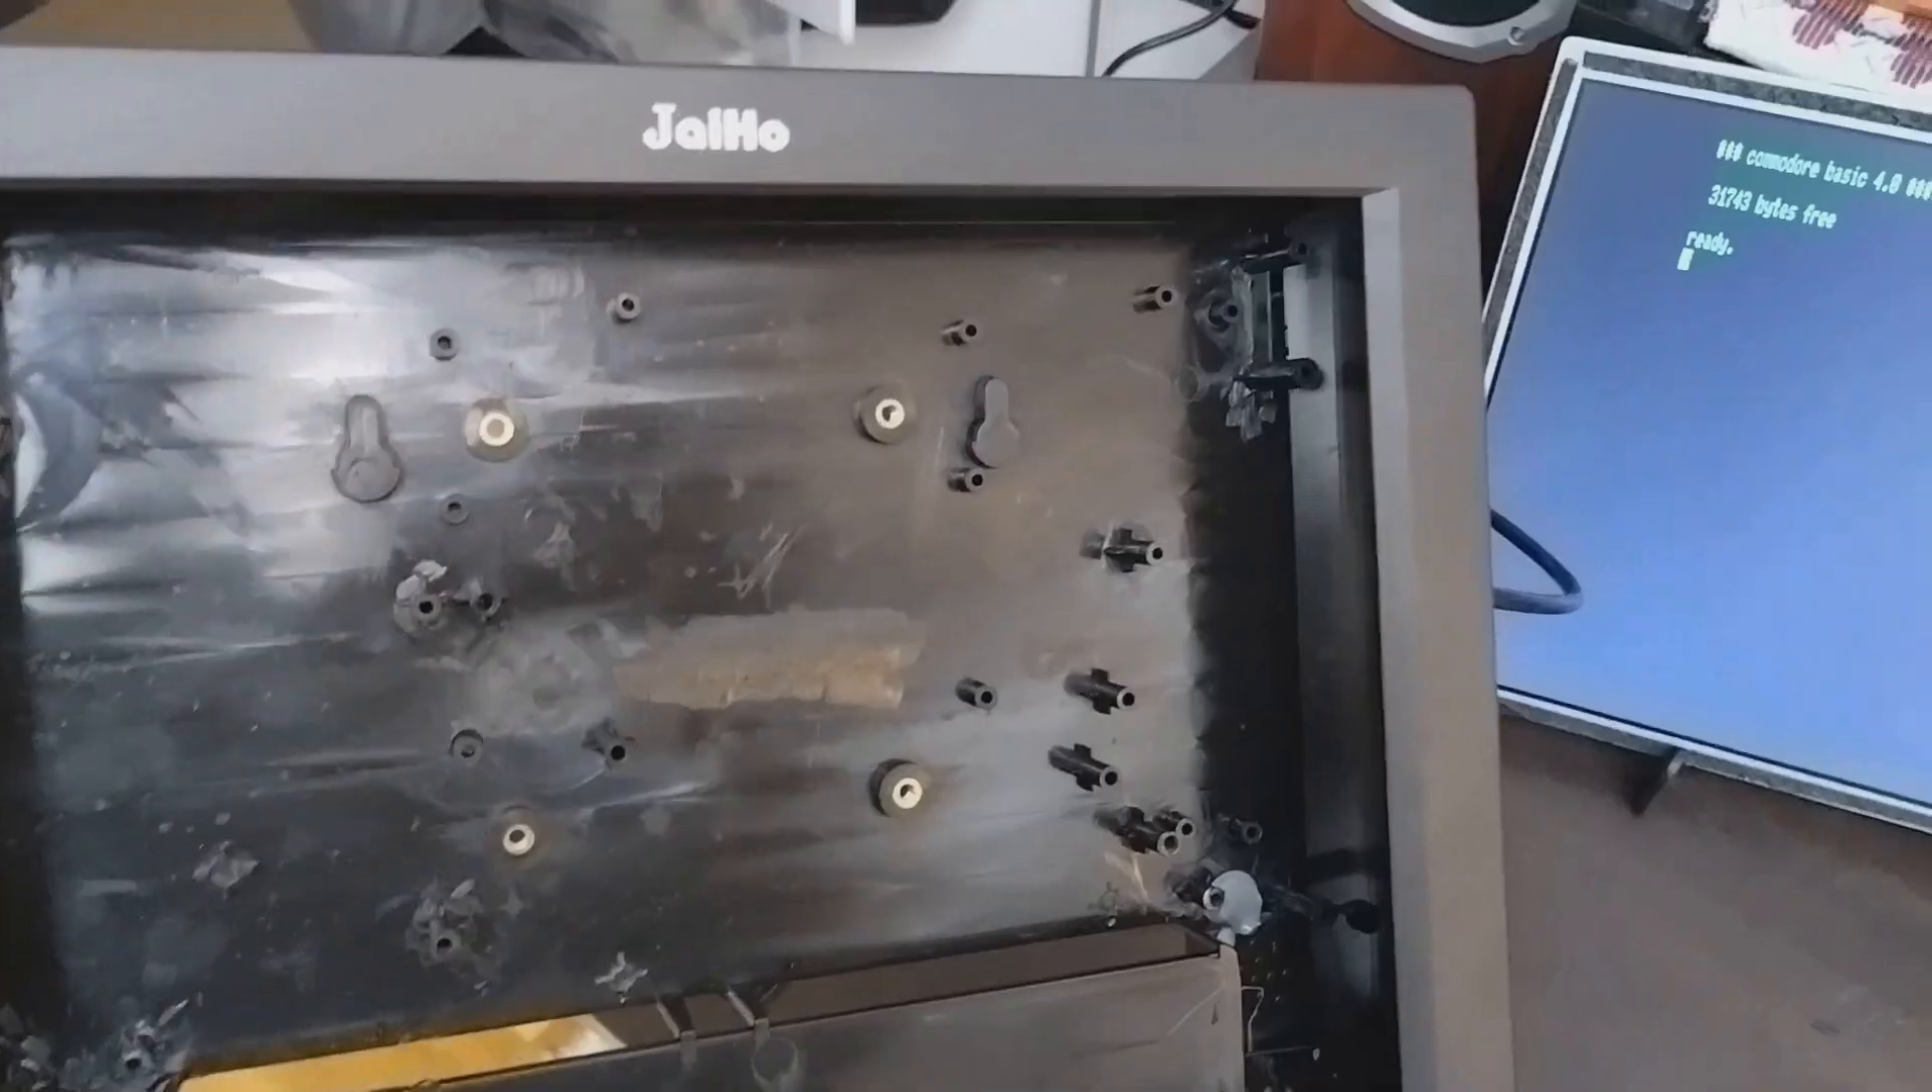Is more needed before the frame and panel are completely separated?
No.